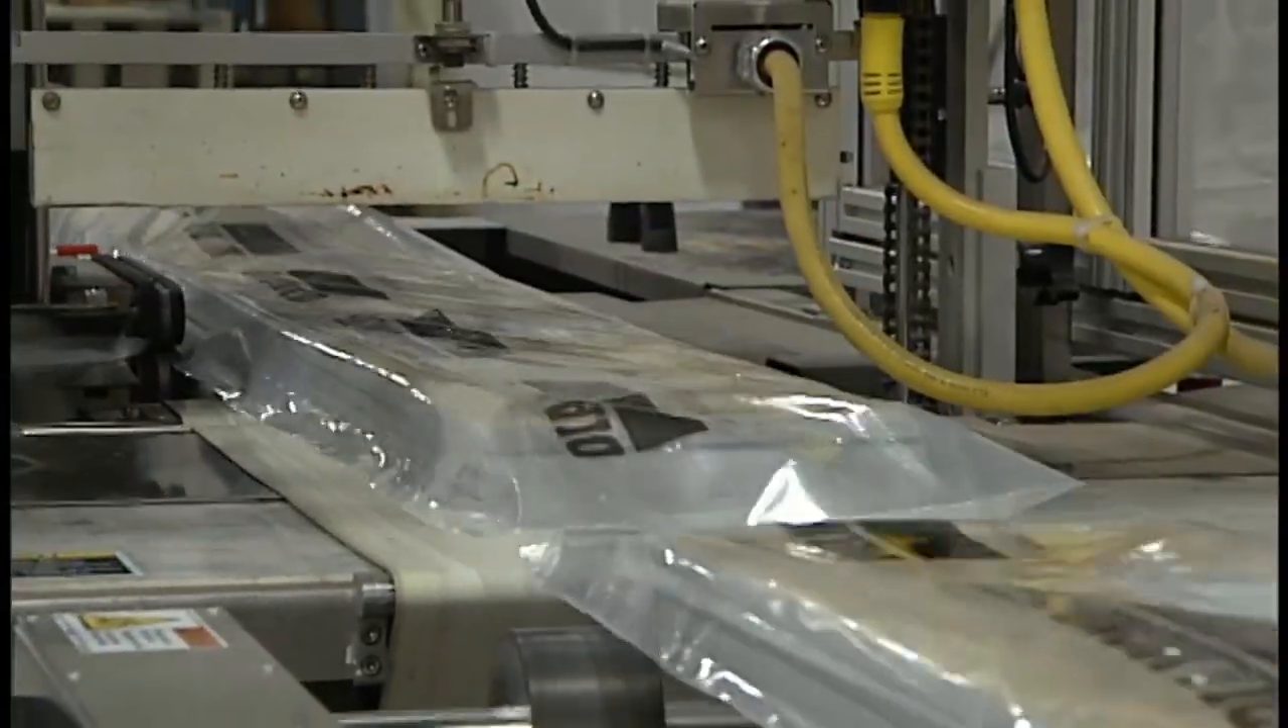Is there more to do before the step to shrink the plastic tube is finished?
Yes.